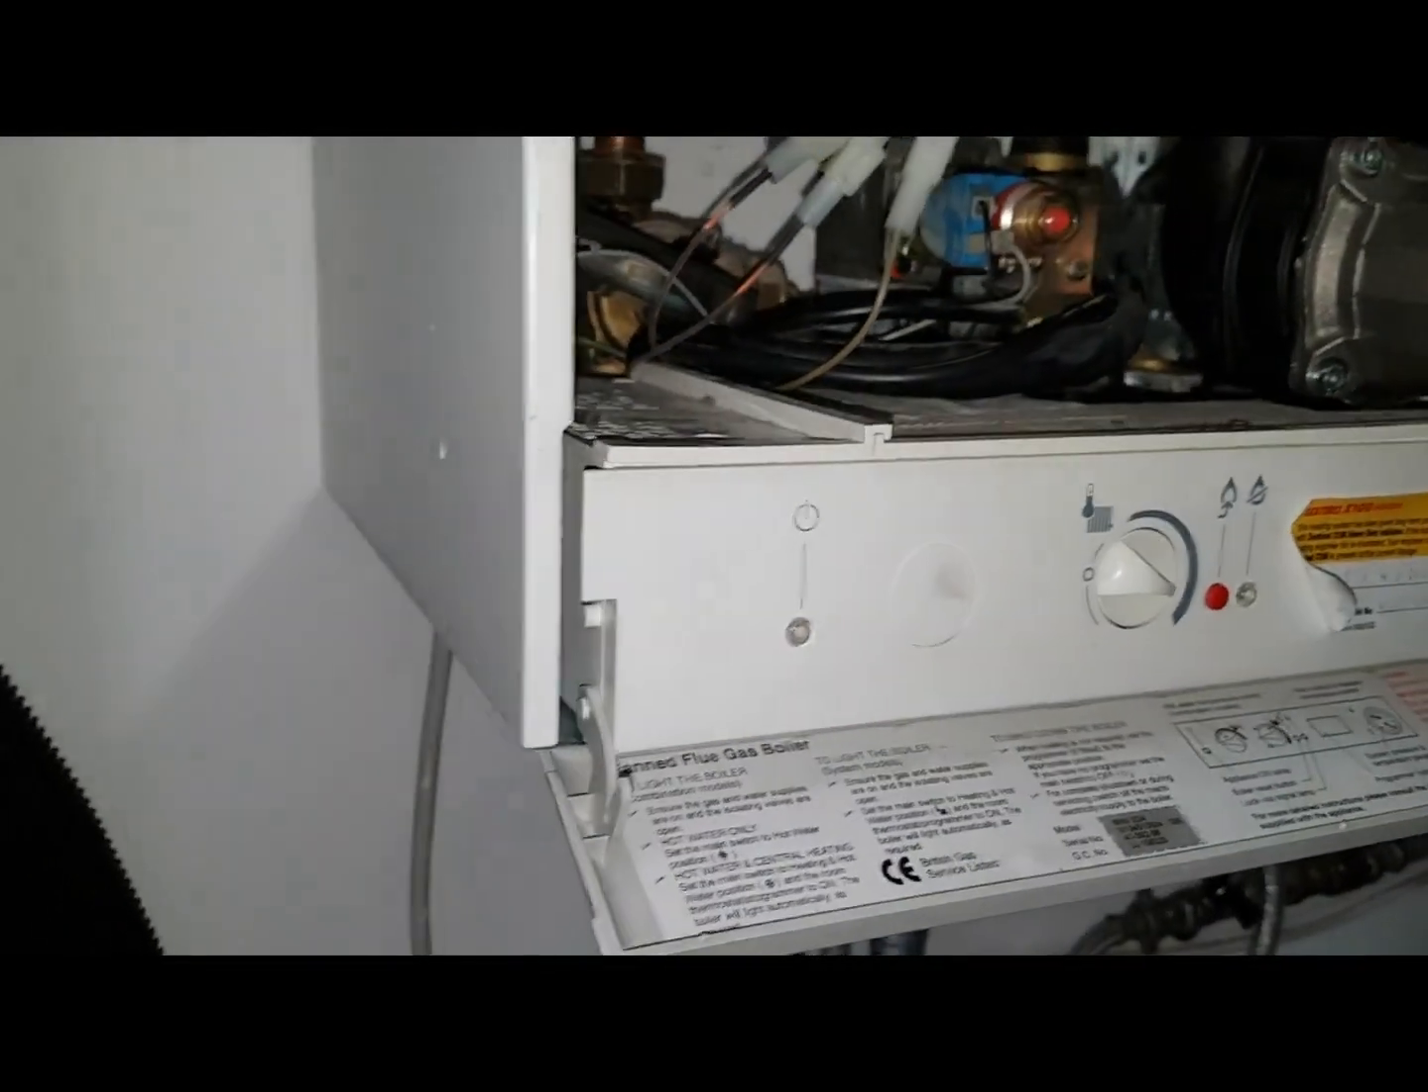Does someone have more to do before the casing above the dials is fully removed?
No.